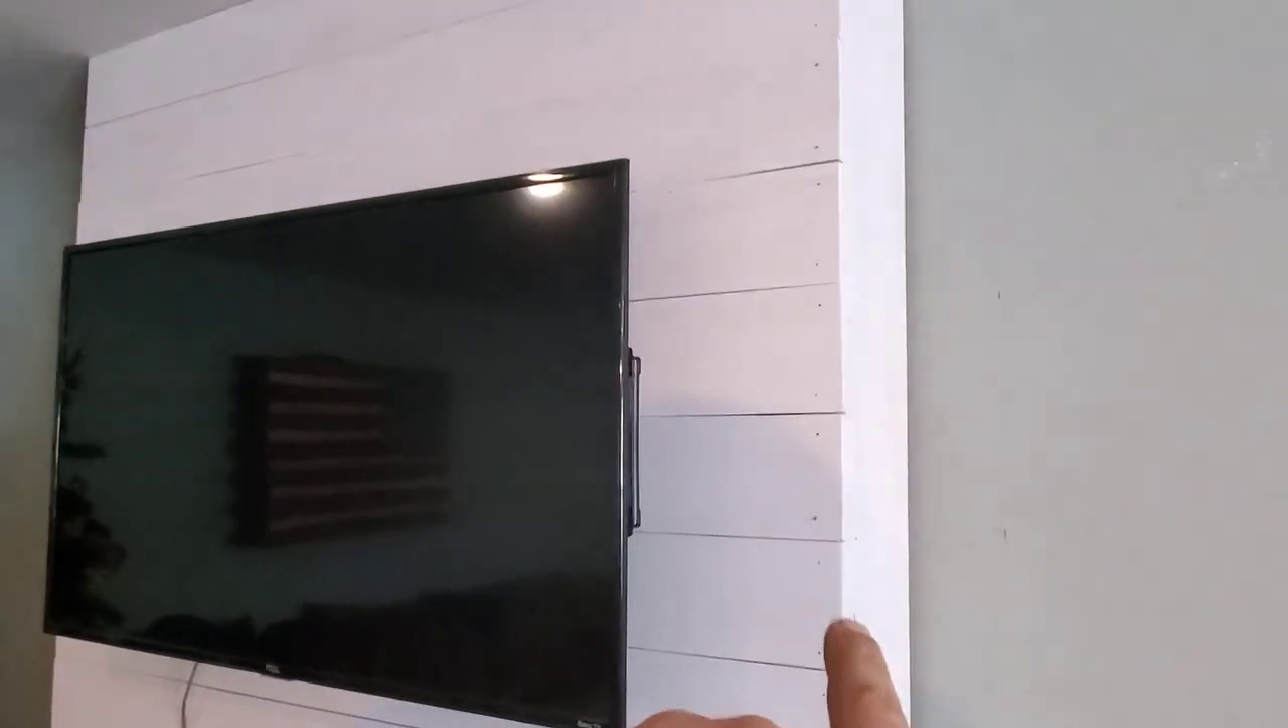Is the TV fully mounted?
Yes.